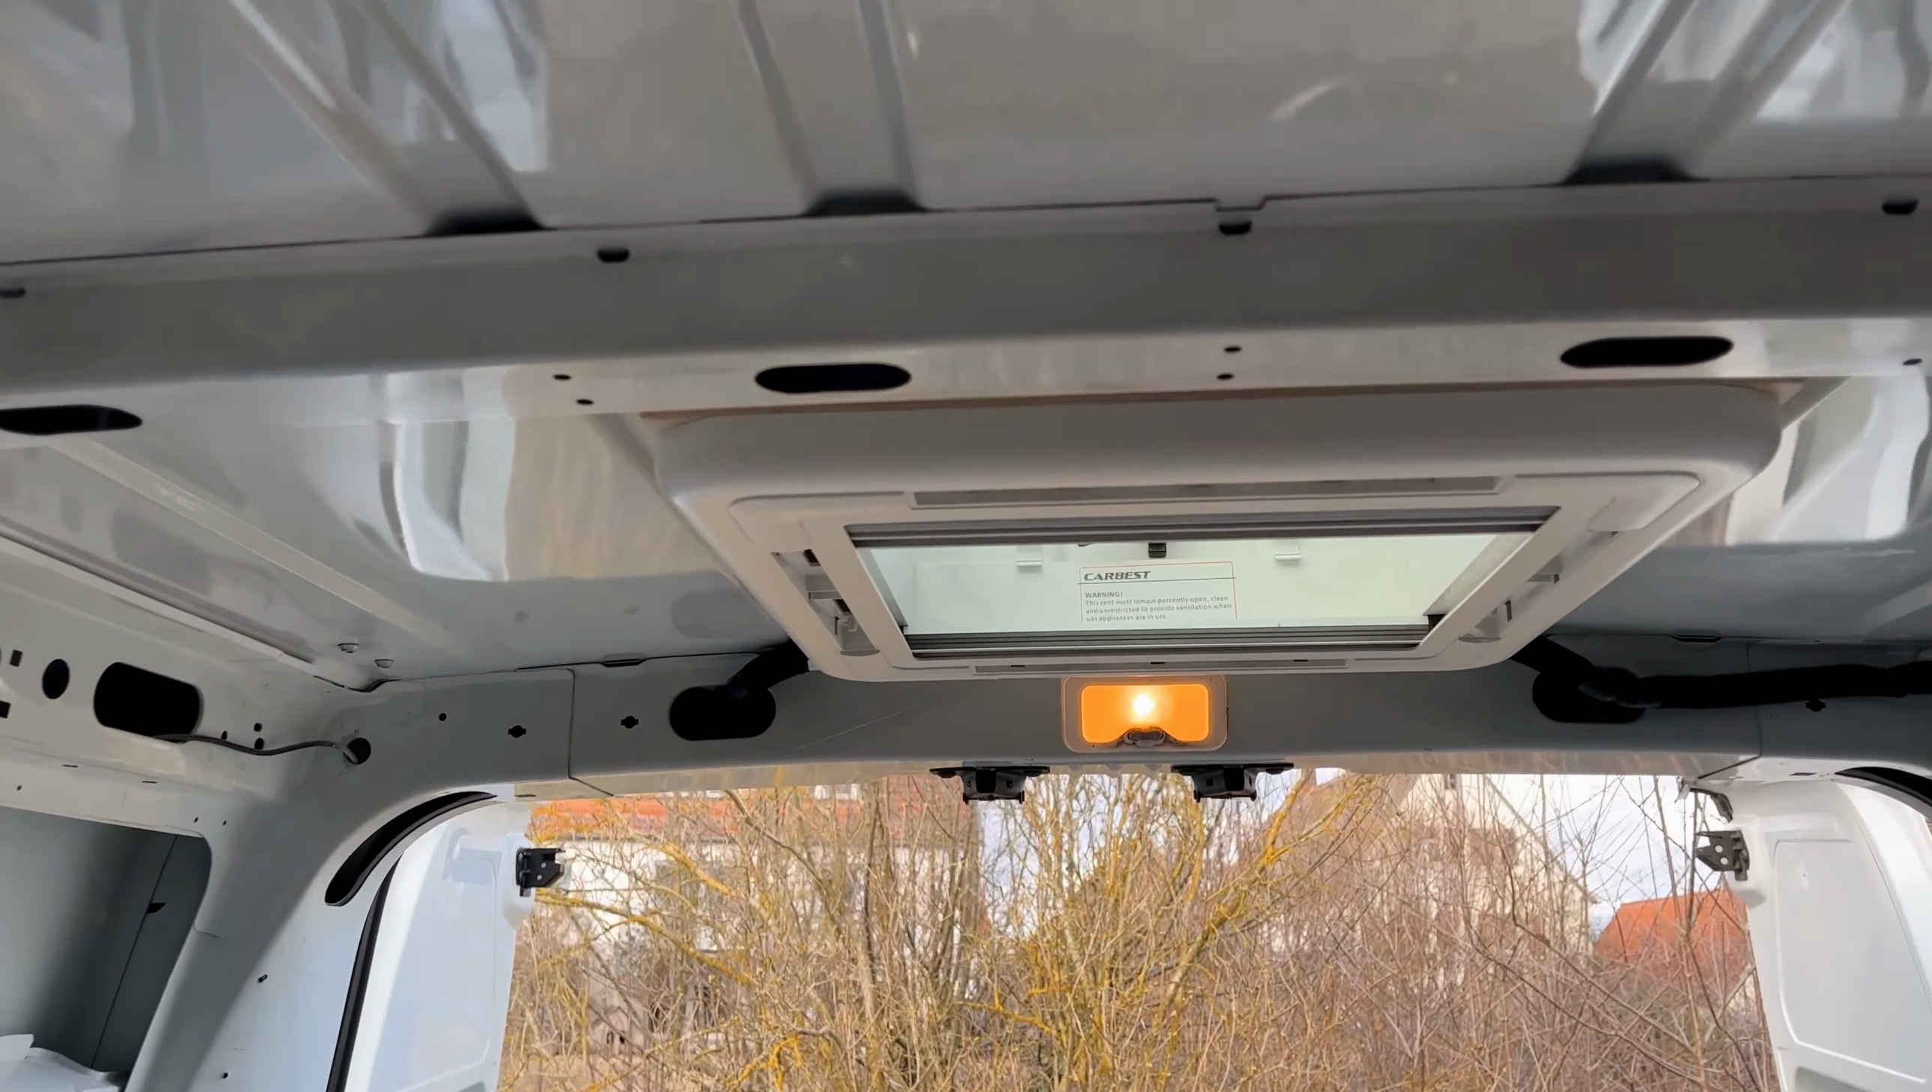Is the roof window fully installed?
Yes.